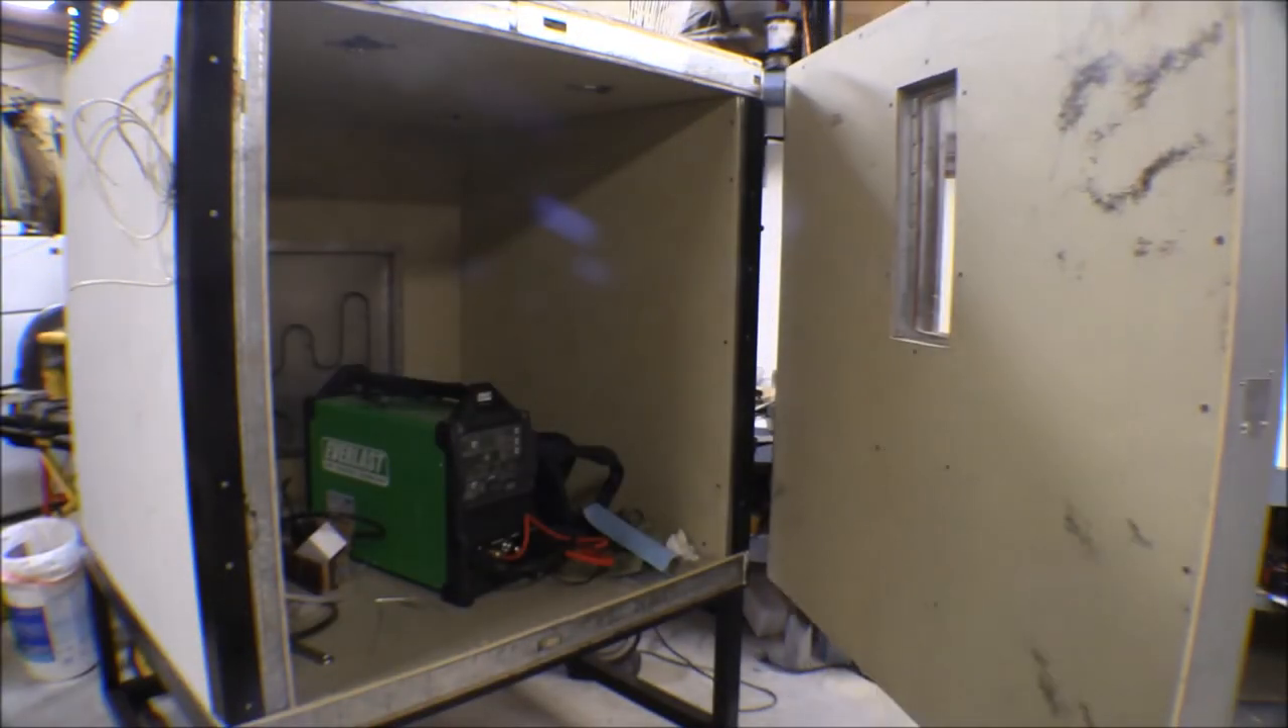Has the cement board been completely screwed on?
Yes.